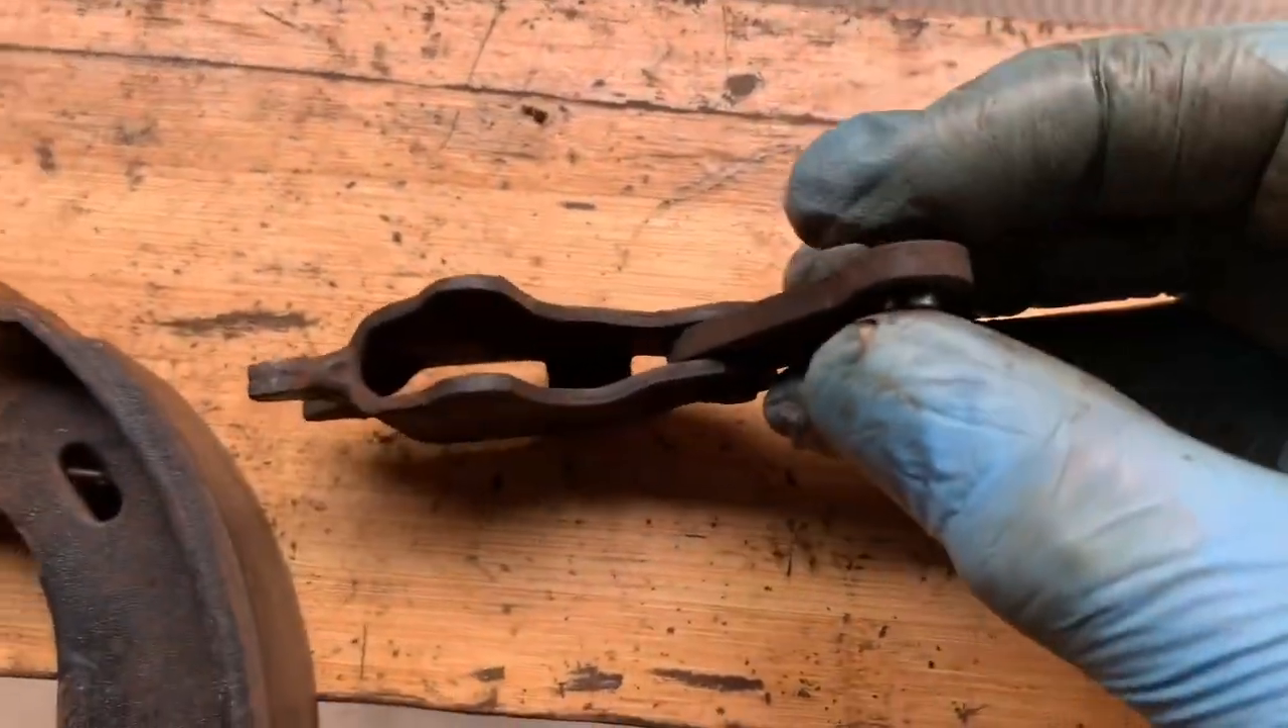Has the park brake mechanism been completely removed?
Yes.